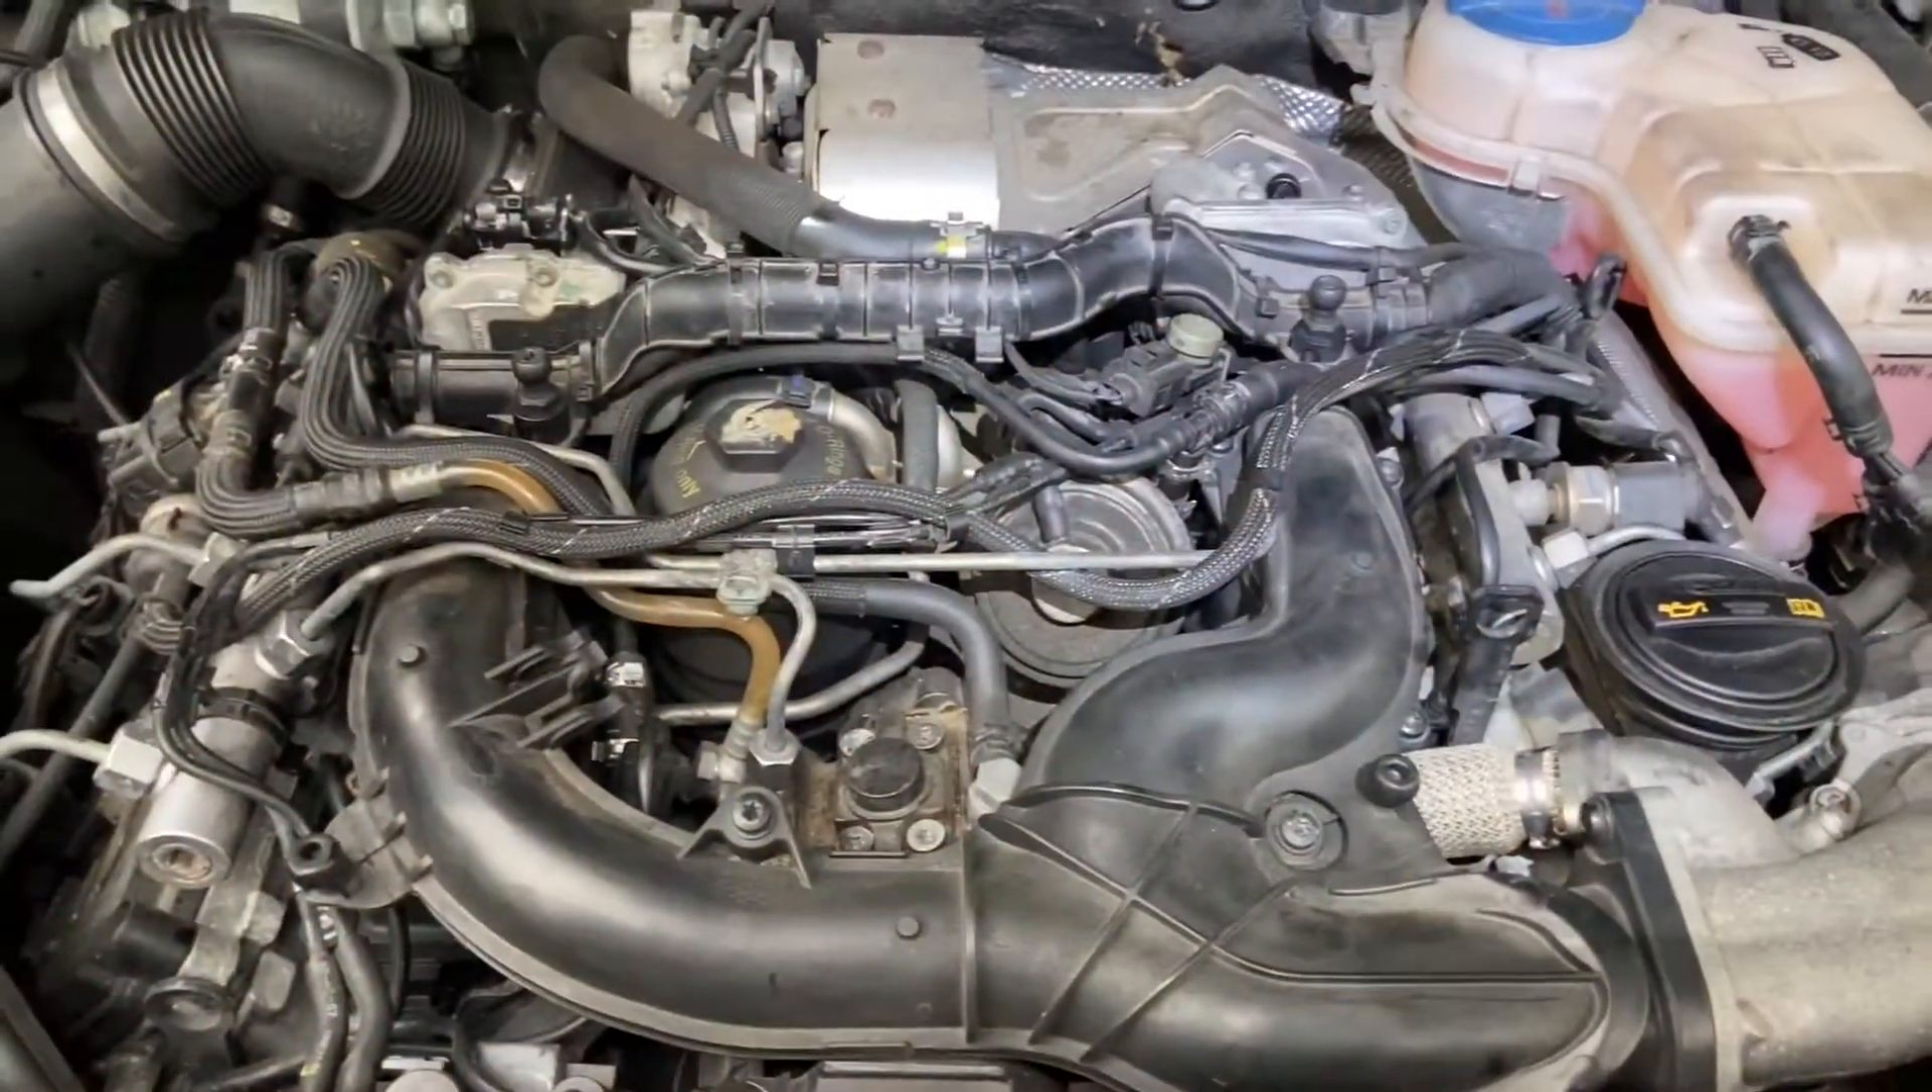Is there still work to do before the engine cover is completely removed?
No.